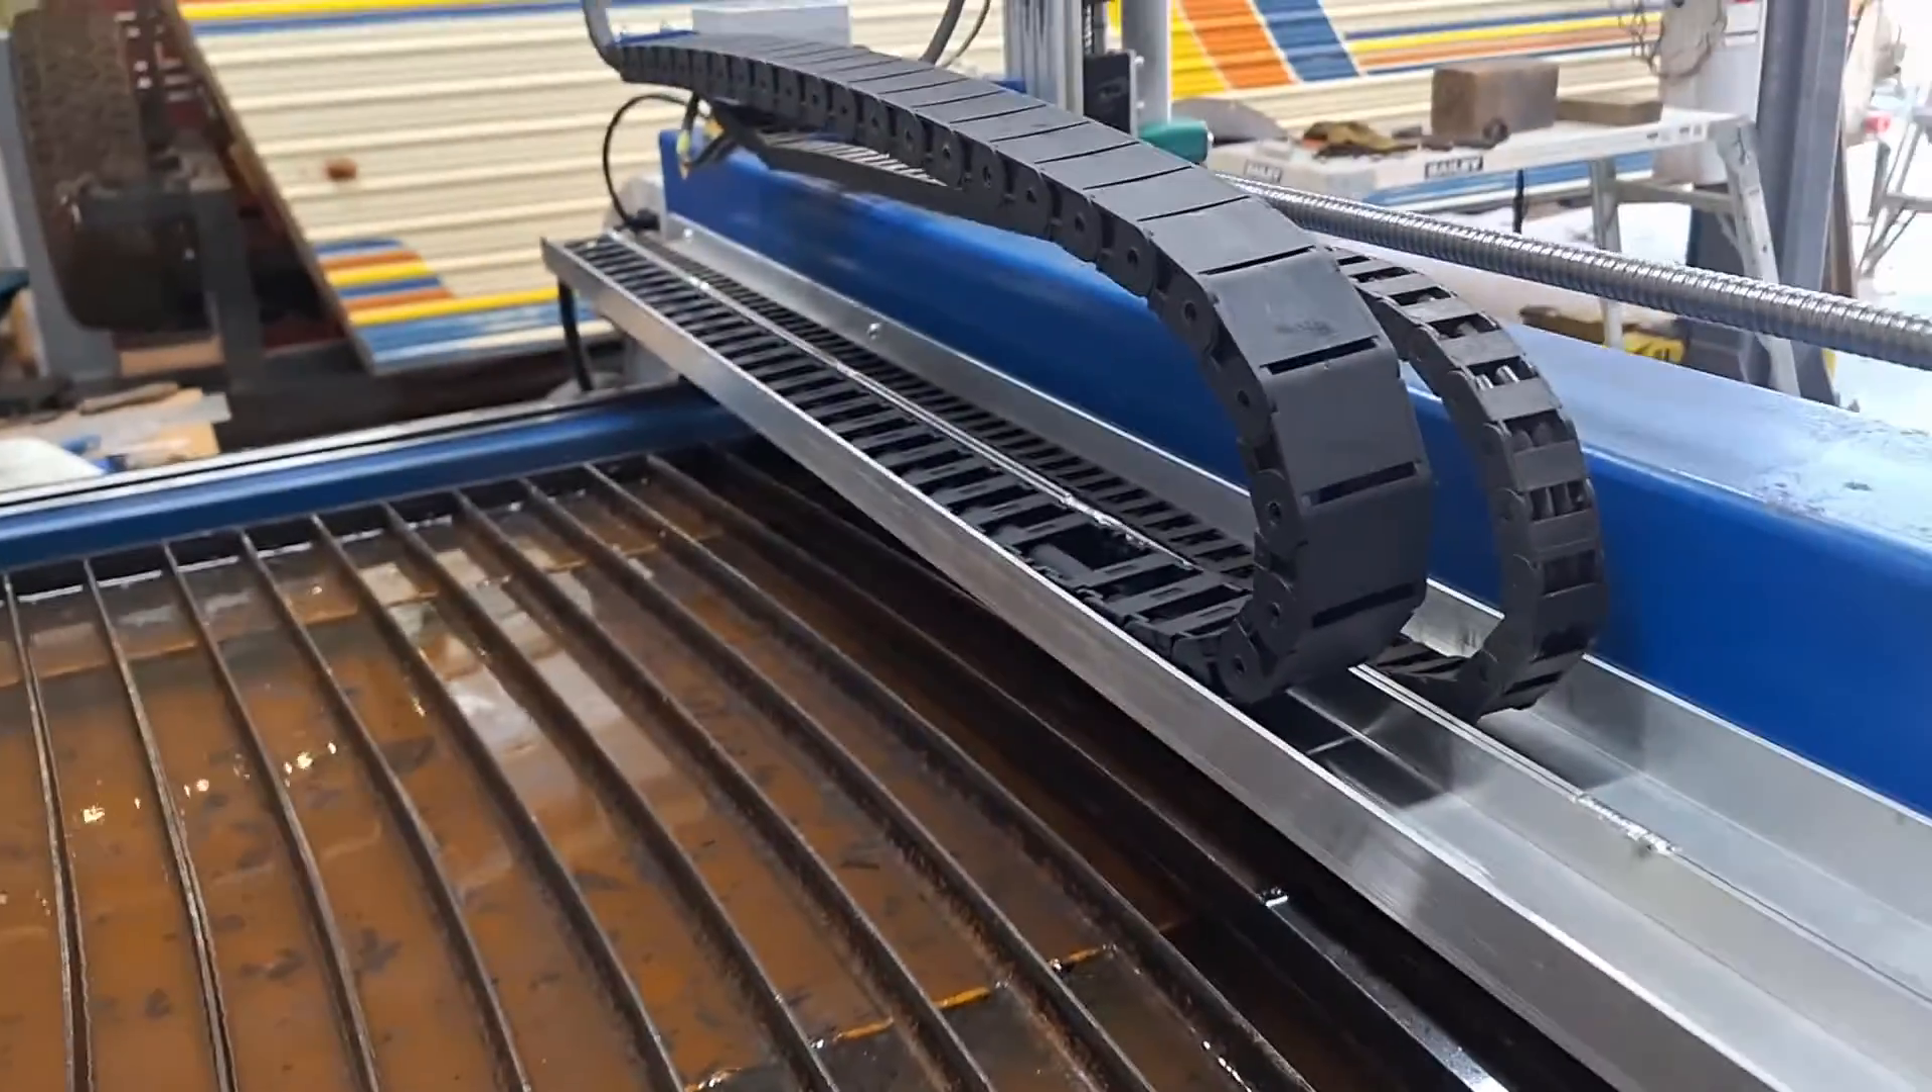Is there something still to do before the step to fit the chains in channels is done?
No.